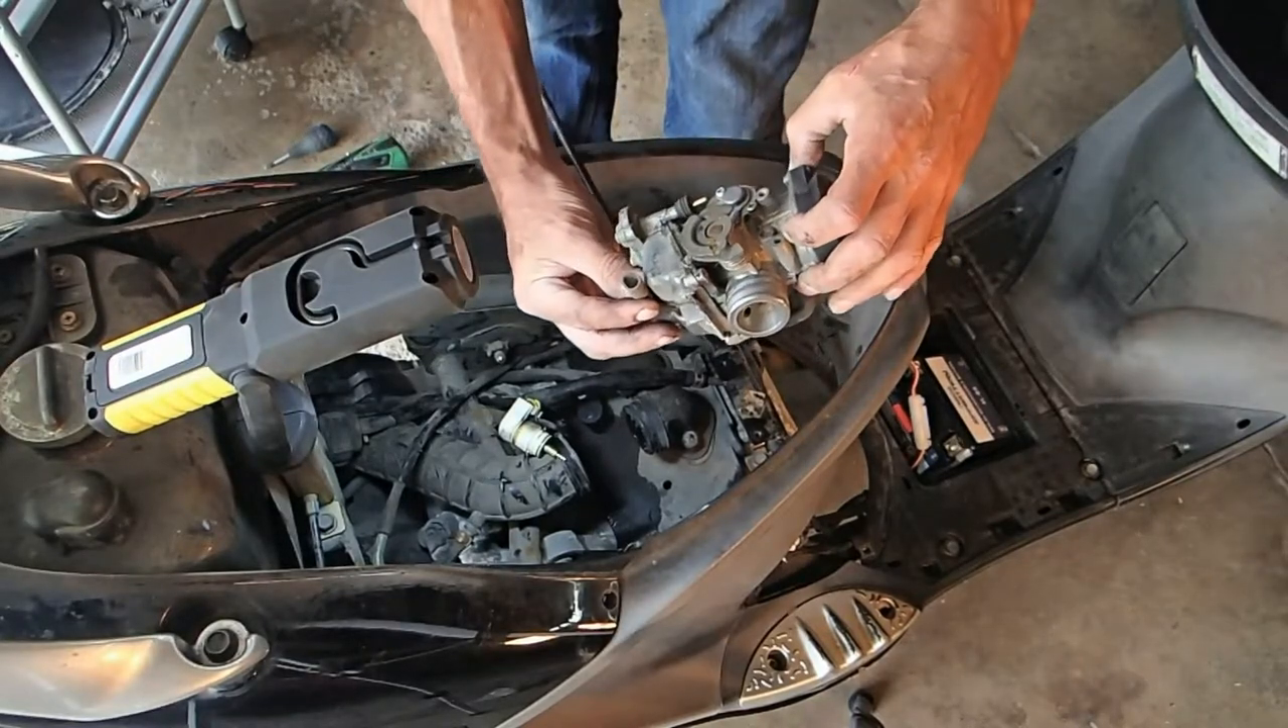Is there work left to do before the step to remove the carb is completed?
No.